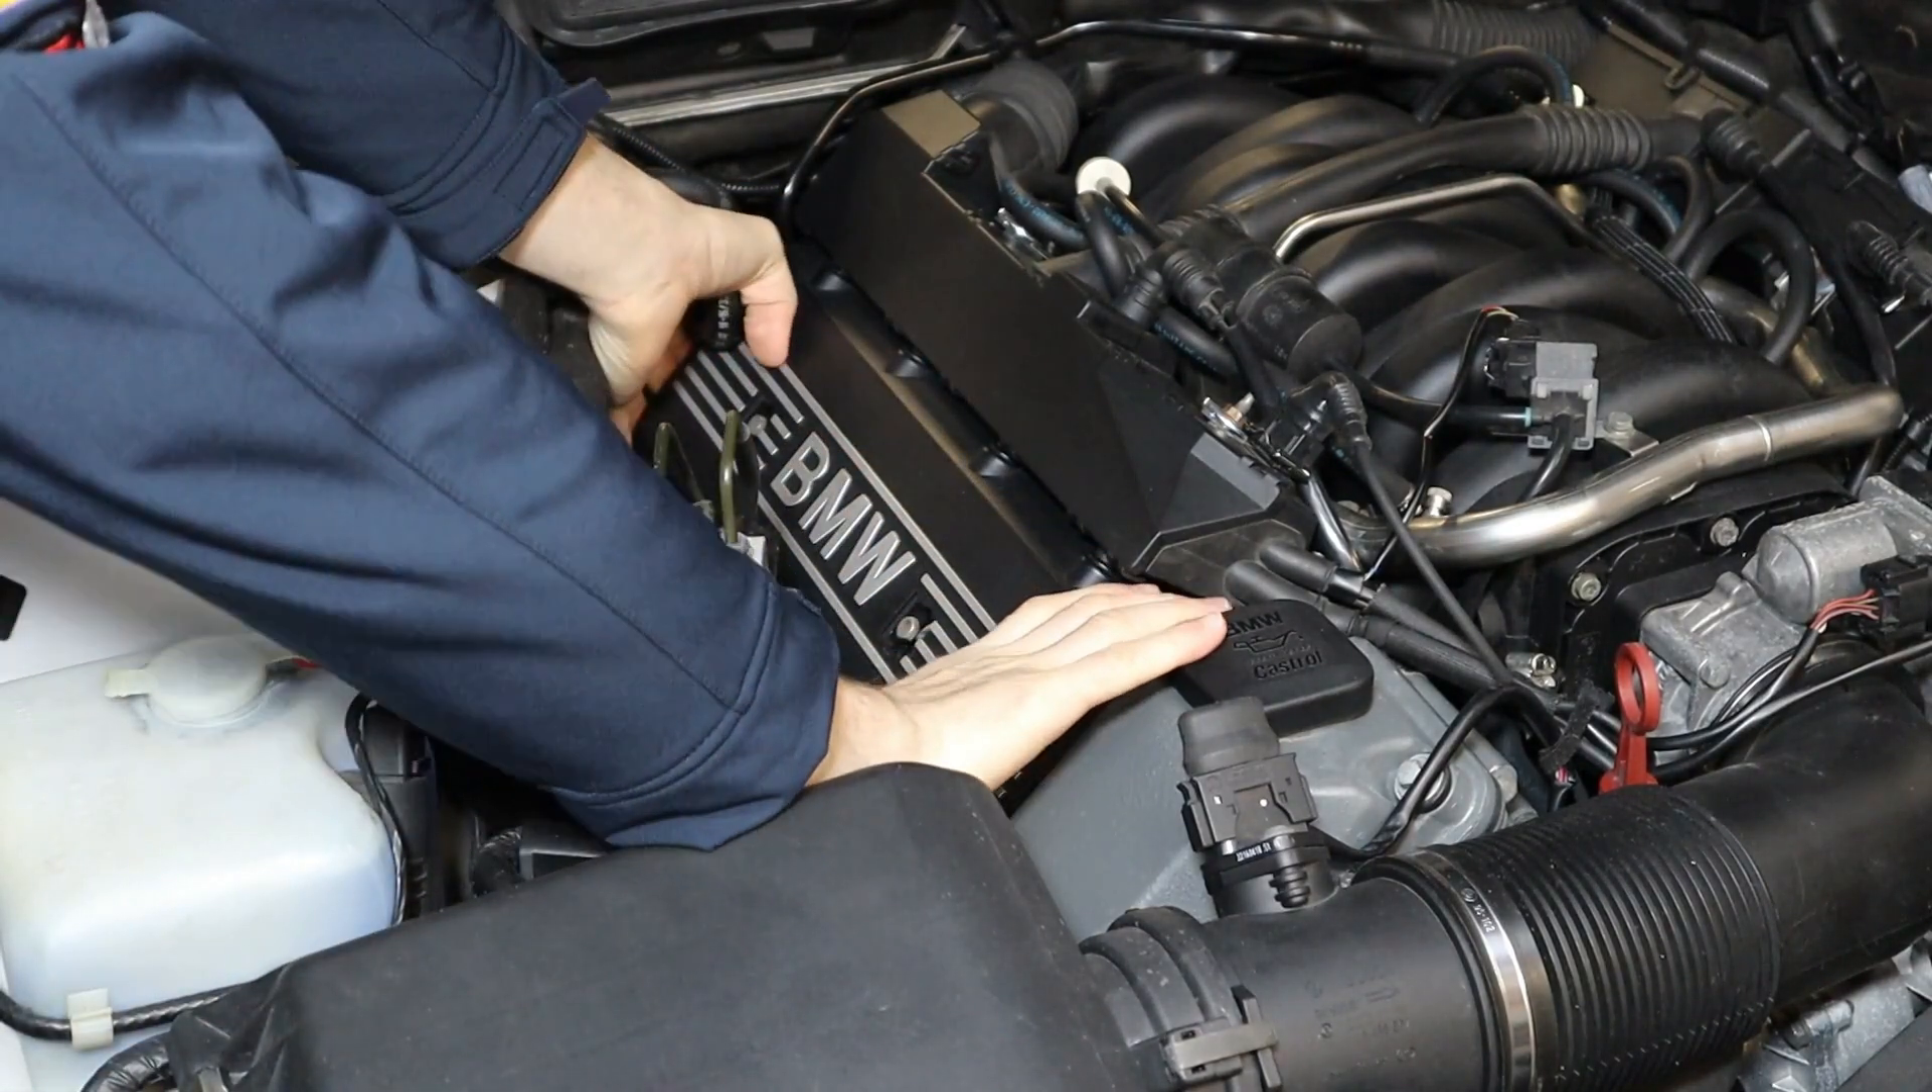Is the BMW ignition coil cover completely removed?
No.